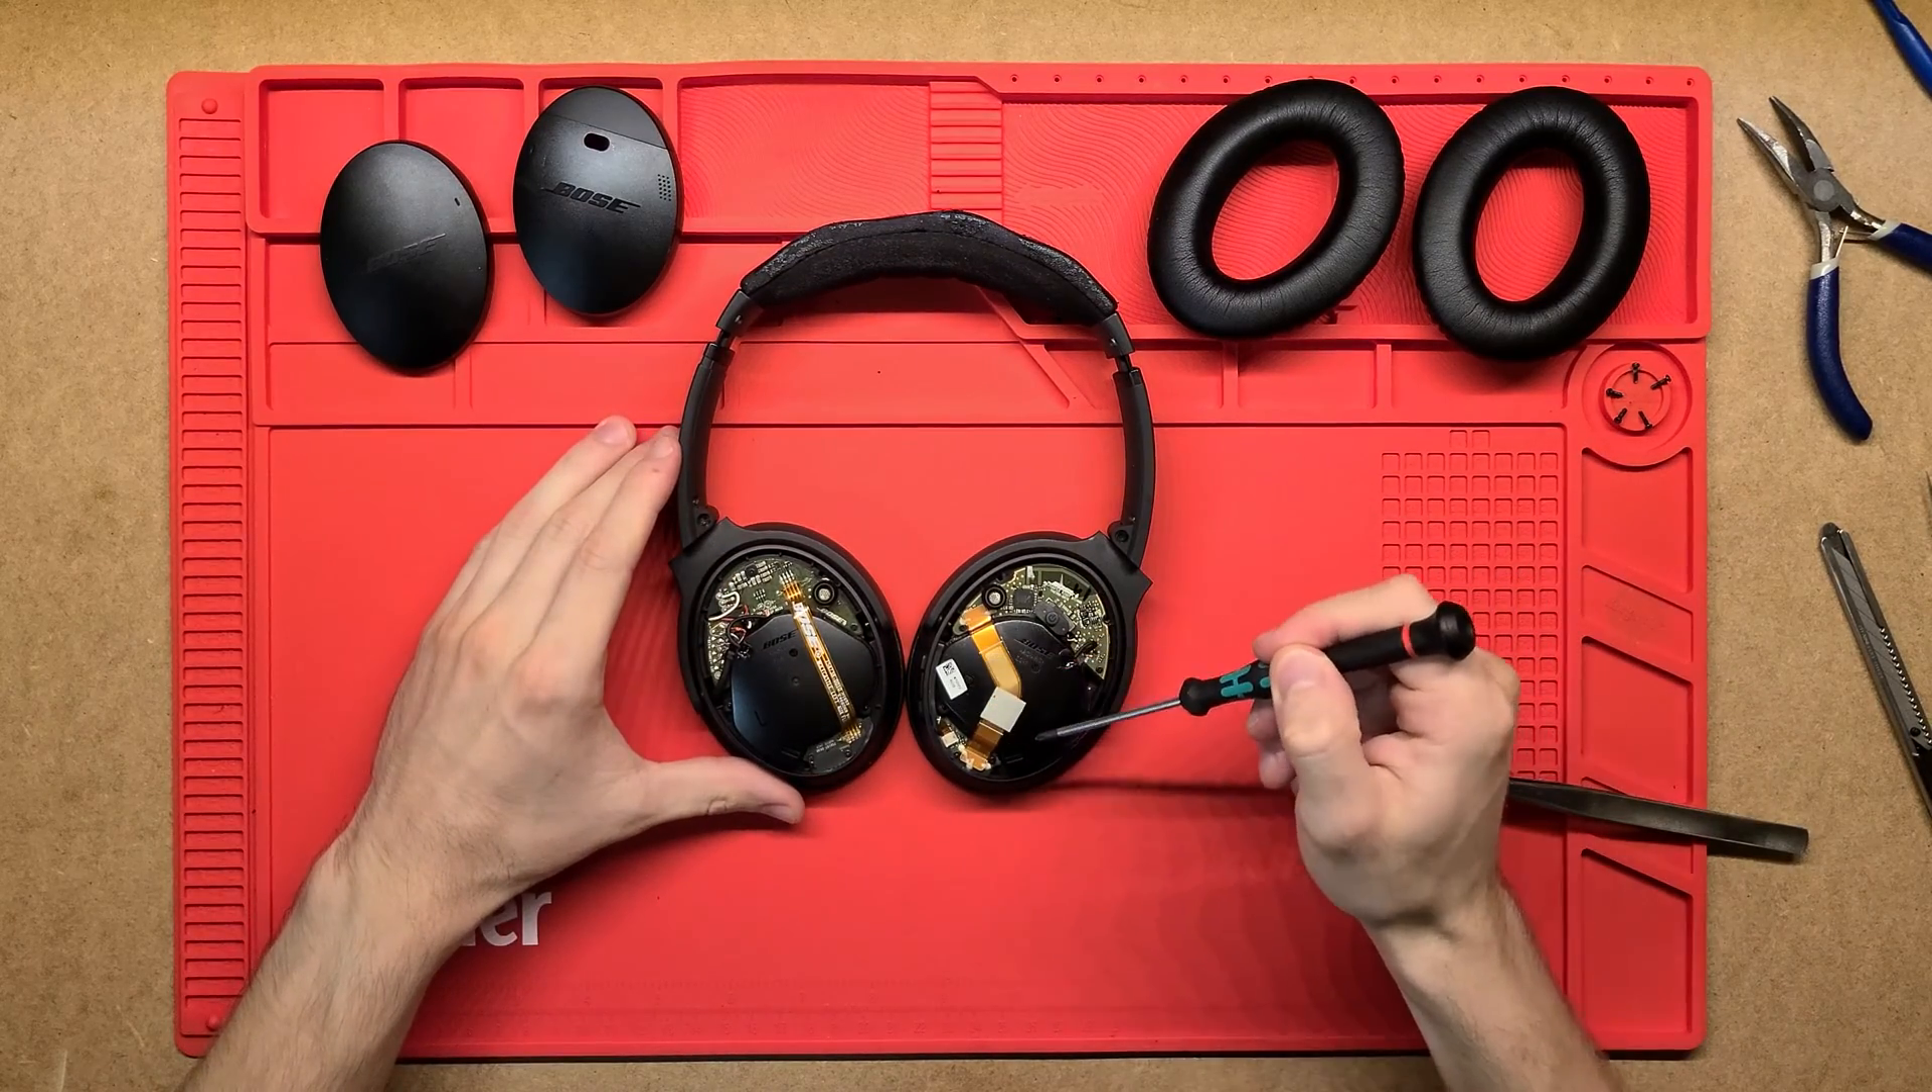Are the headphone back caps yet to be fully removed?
No.